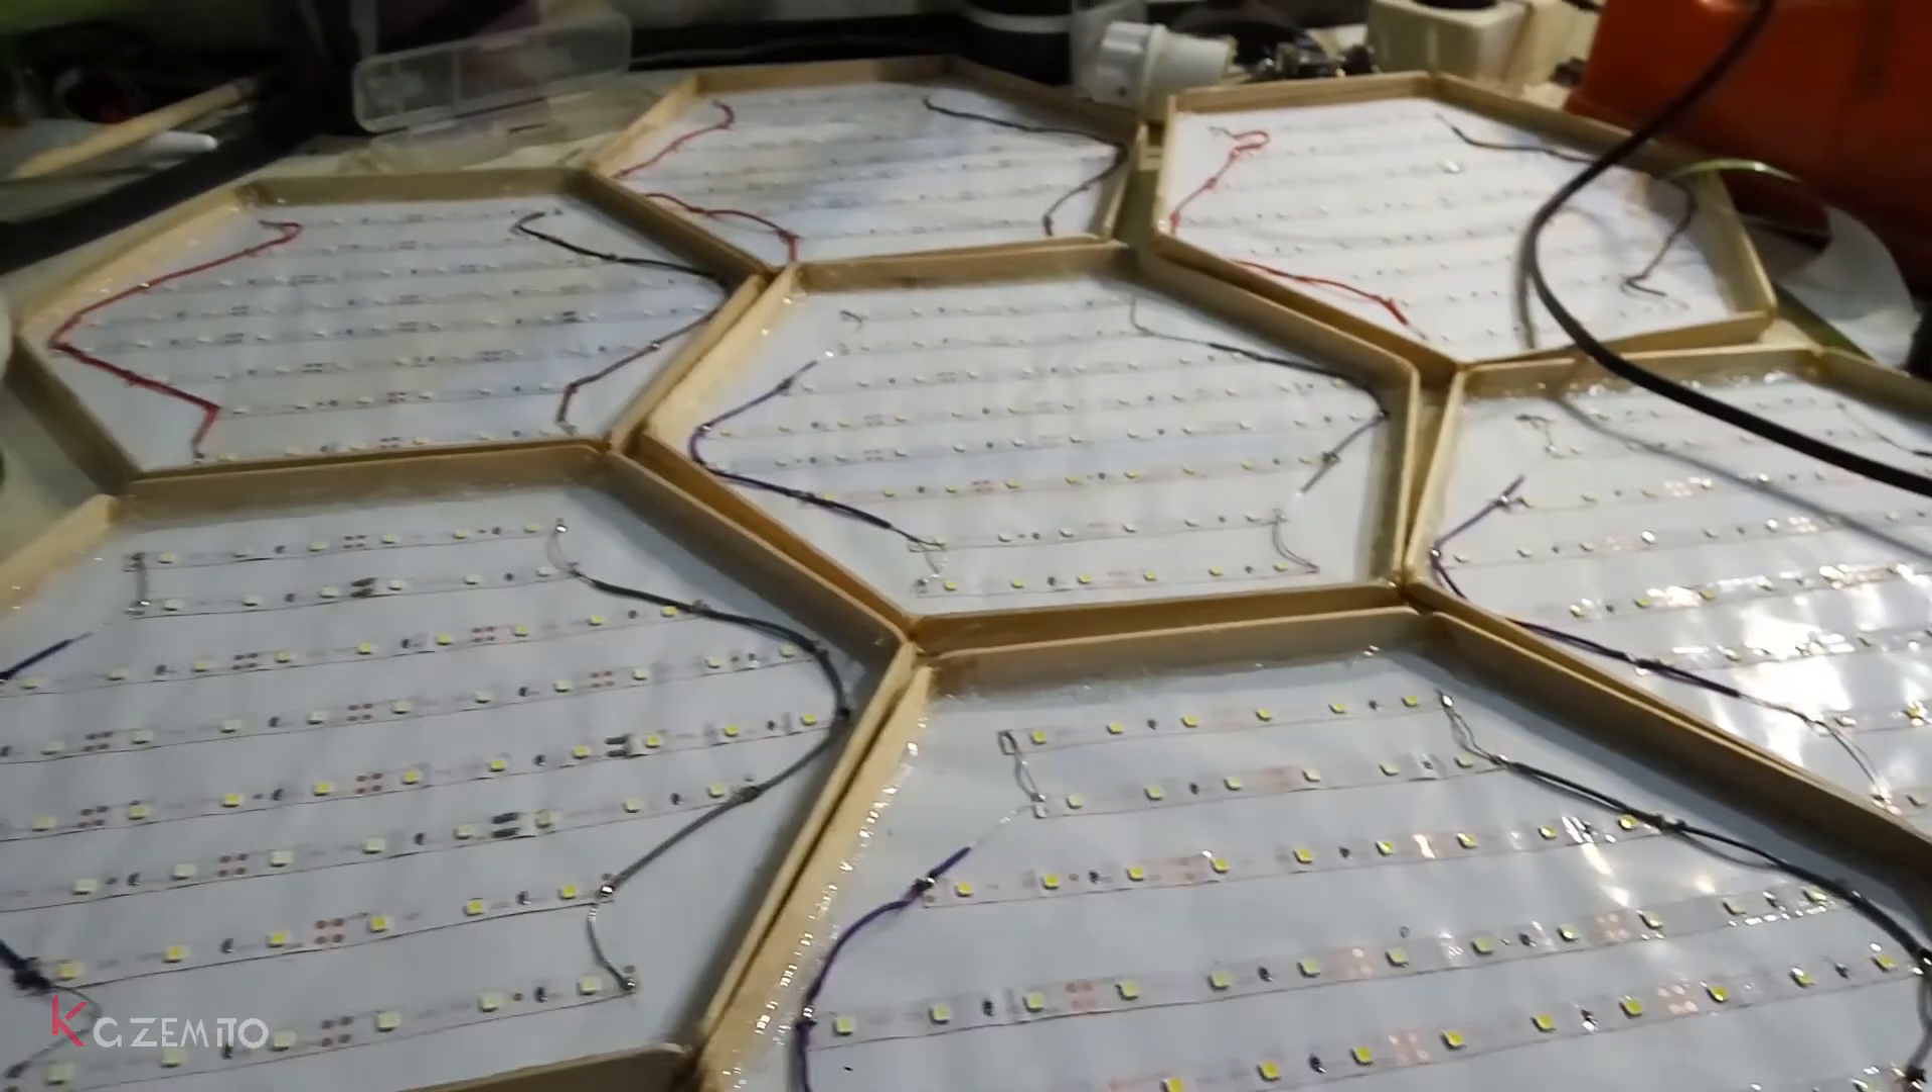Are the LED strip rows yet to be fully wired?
No.